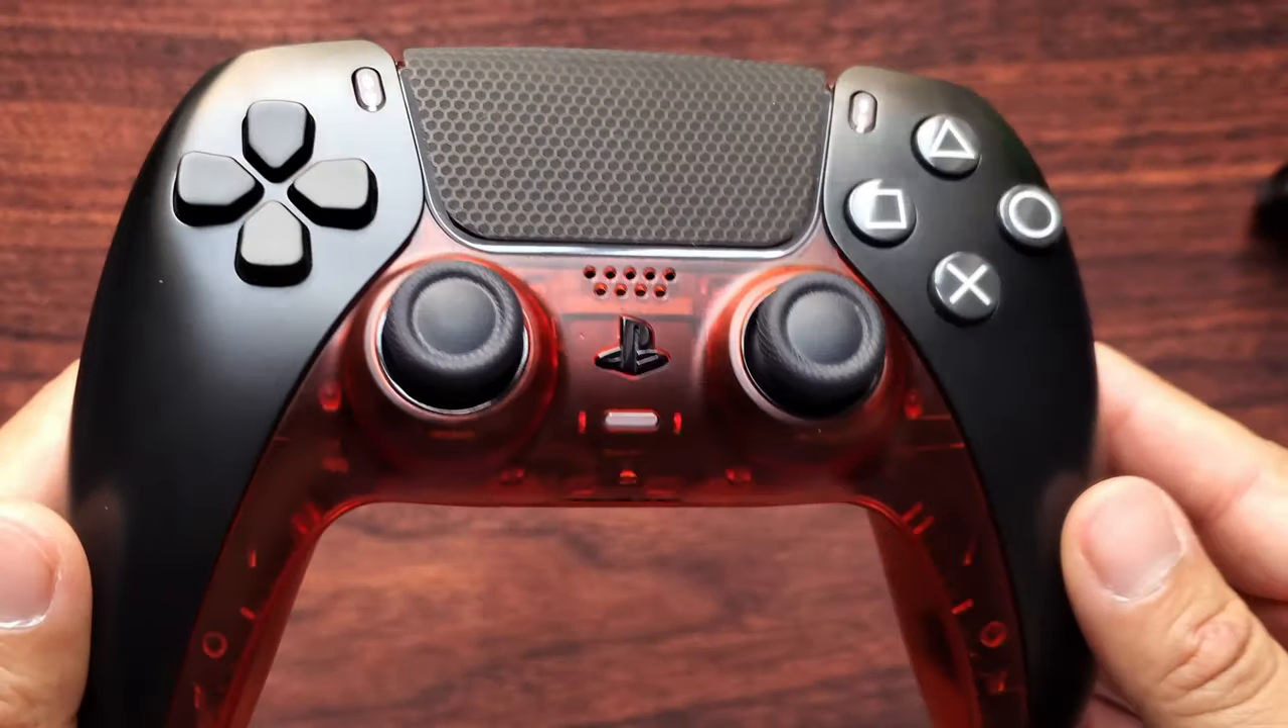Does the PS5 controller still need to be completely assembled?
No.